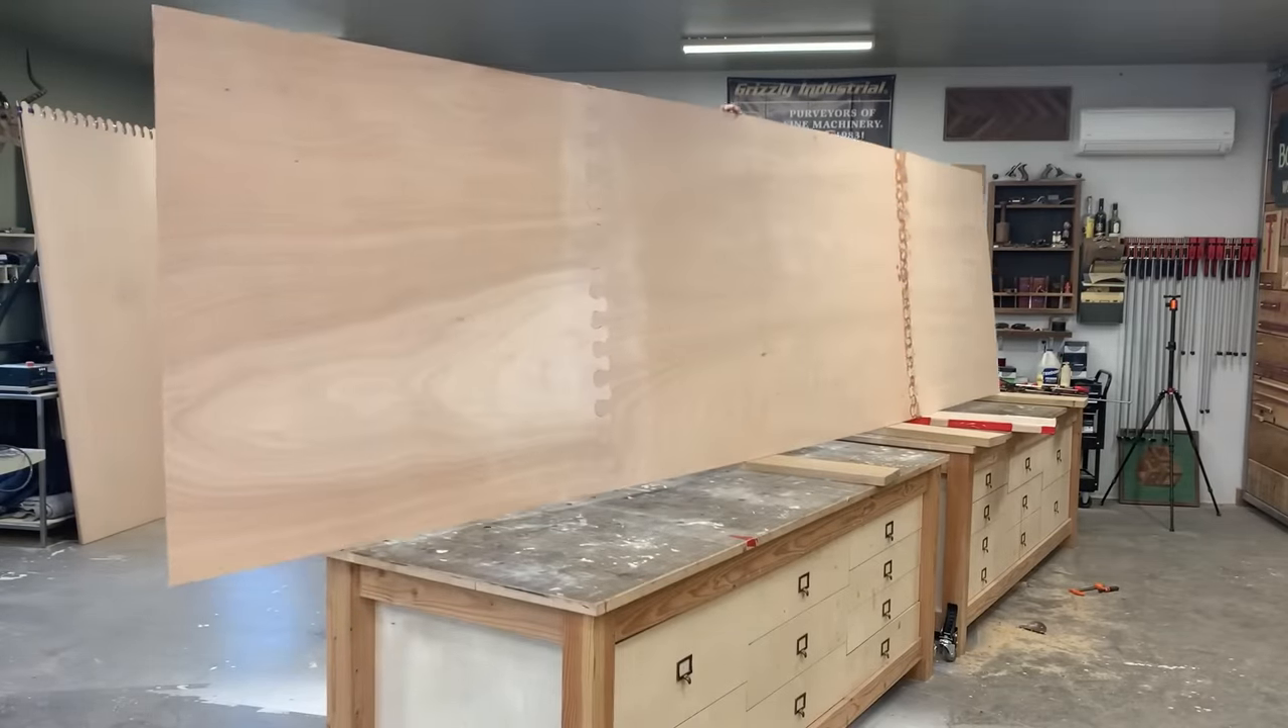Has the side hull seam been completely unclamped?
Yes.